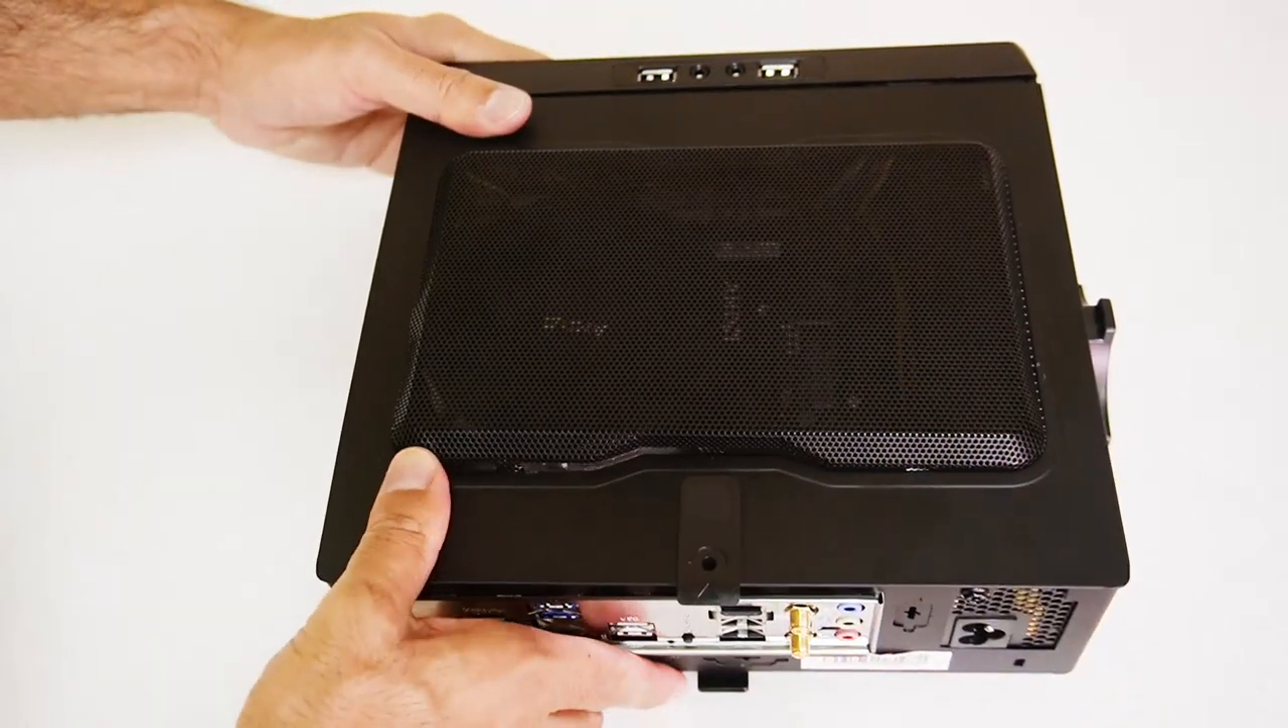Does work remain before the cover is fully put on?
No.